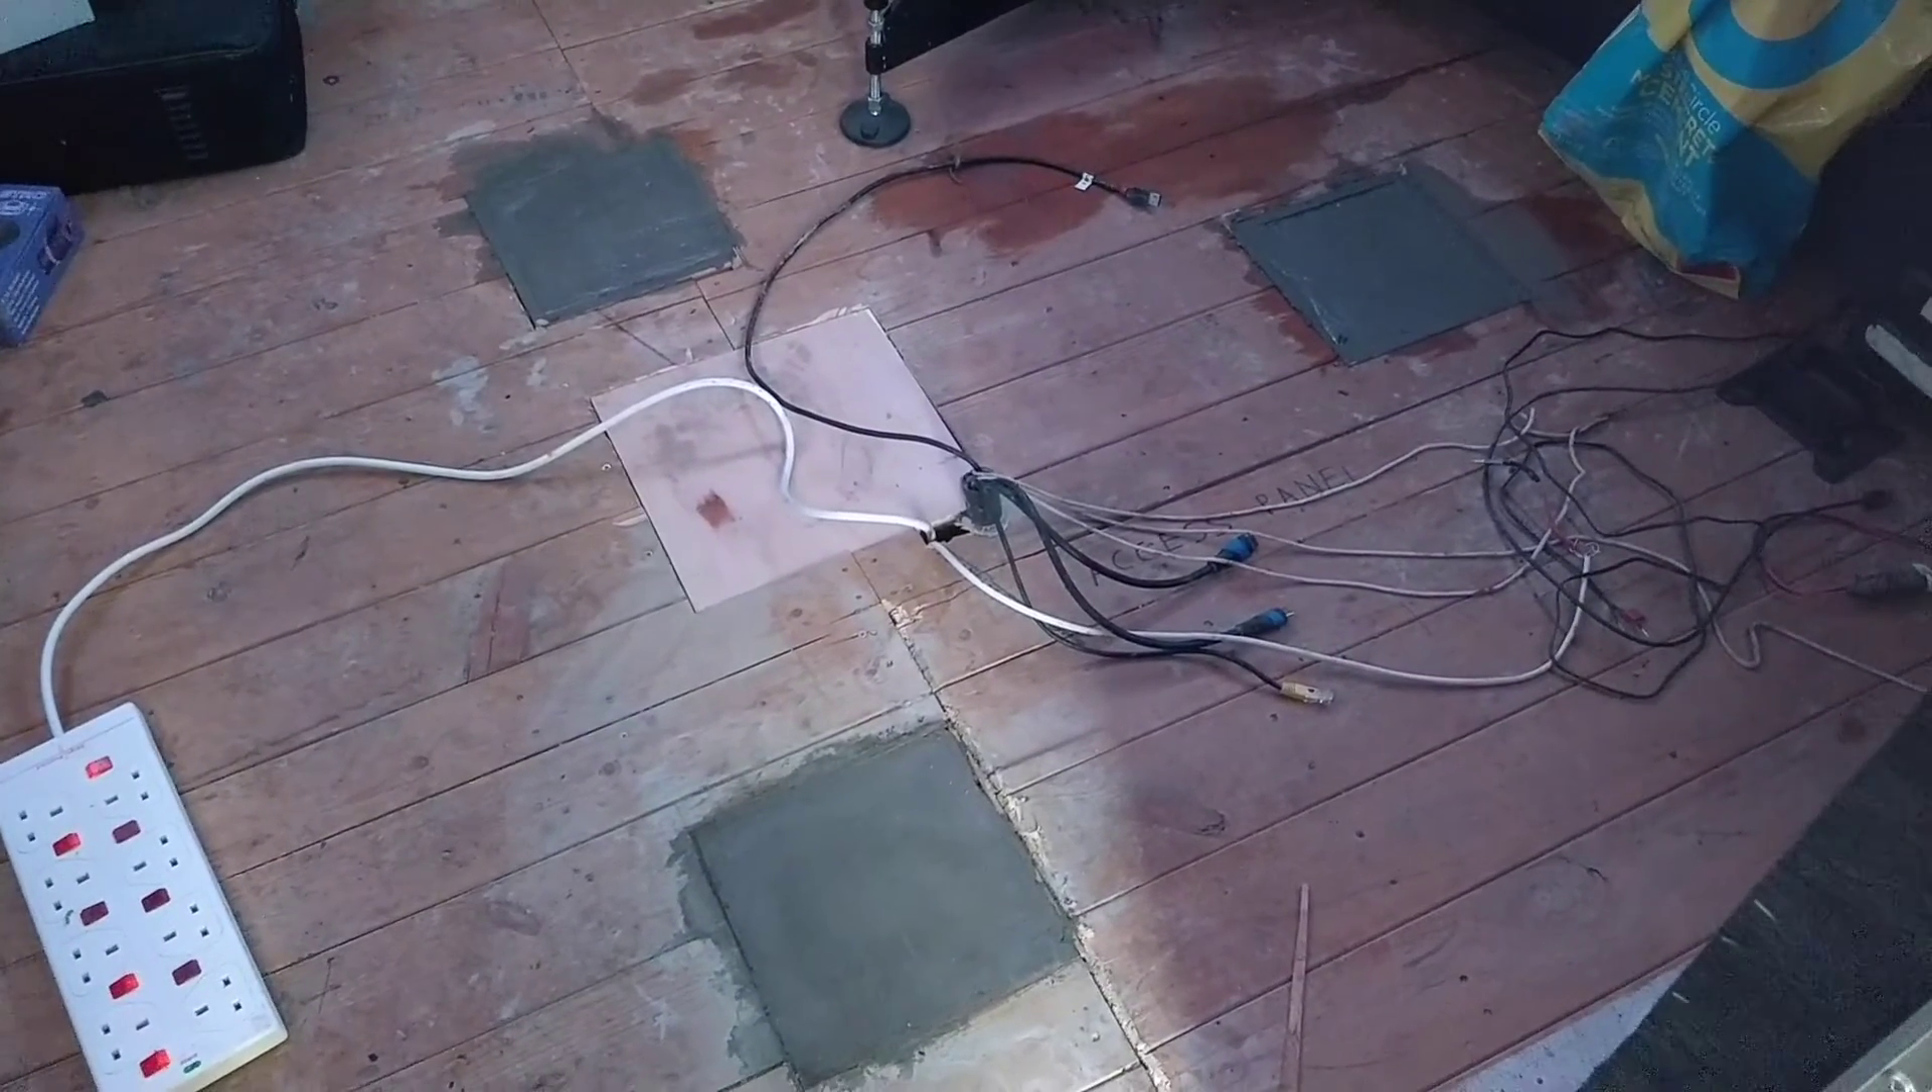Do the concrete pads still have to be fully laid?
No.